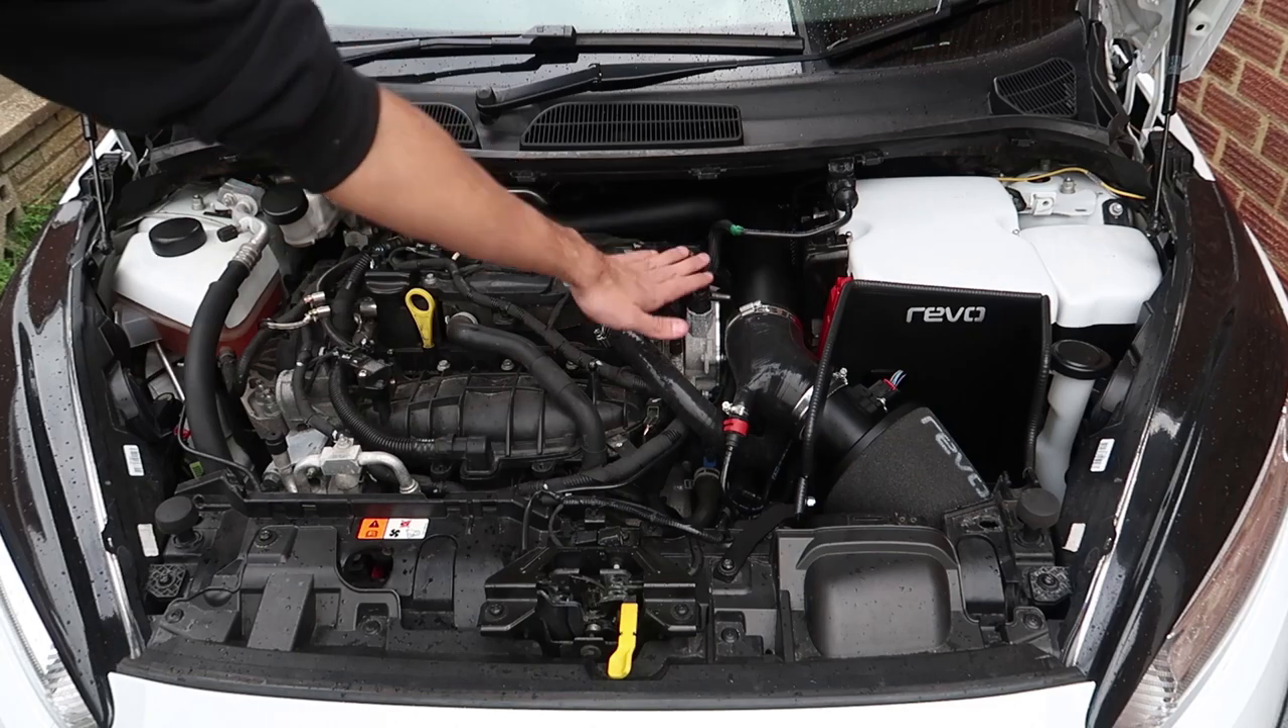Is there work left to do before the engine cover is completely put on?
Yes.